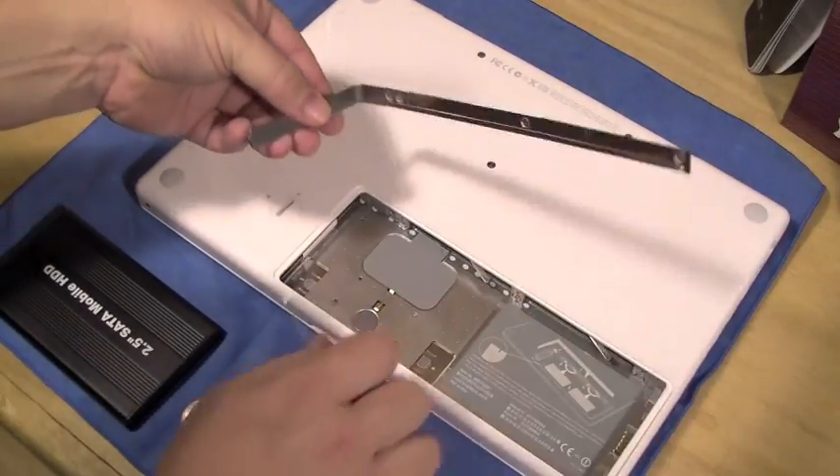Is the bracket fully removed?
Yes.